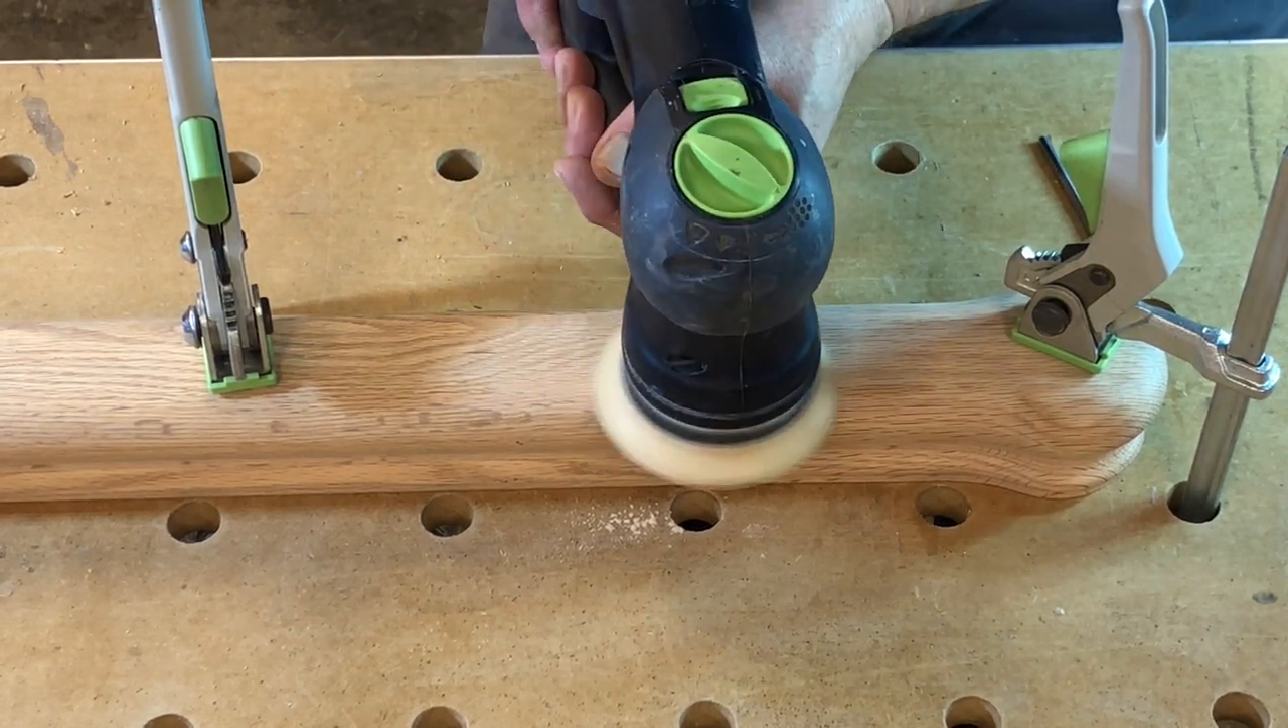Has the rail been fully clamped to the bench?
Yes.